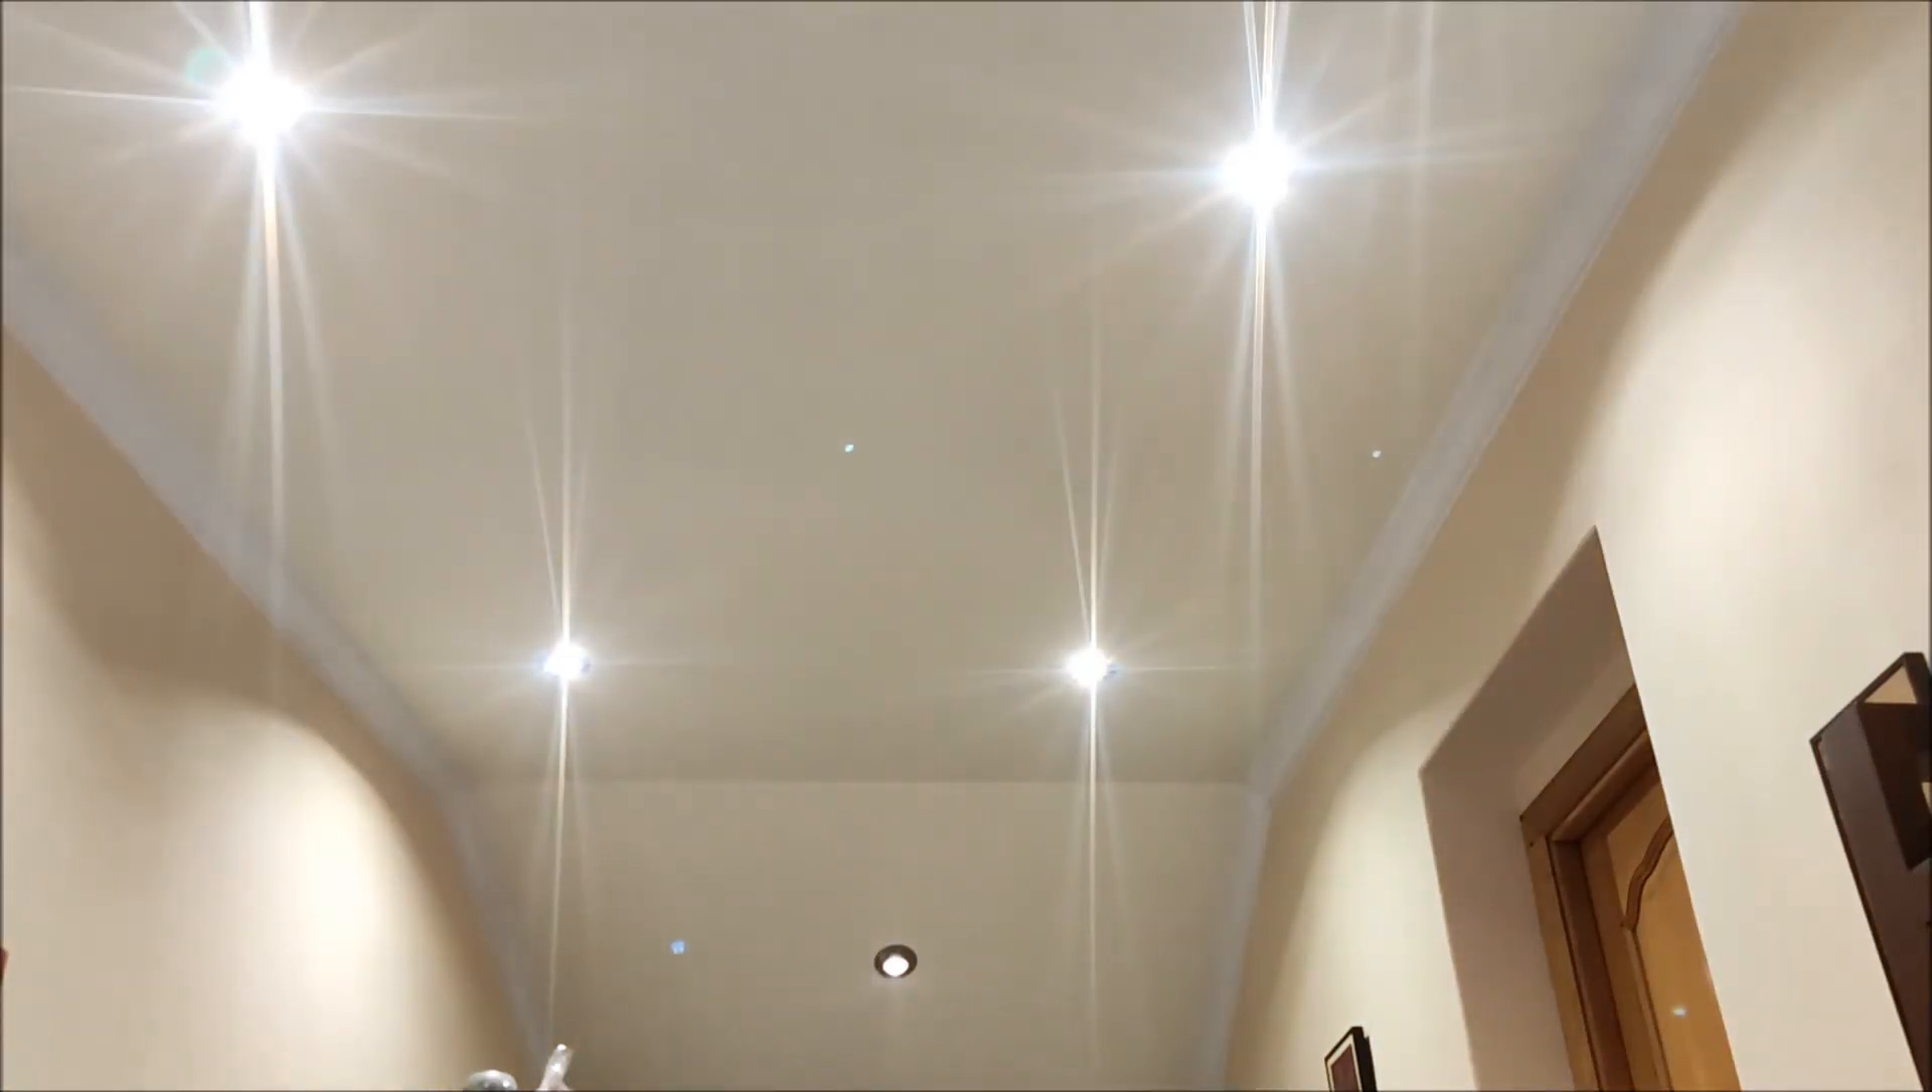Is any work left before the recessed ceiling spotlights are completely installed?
No.